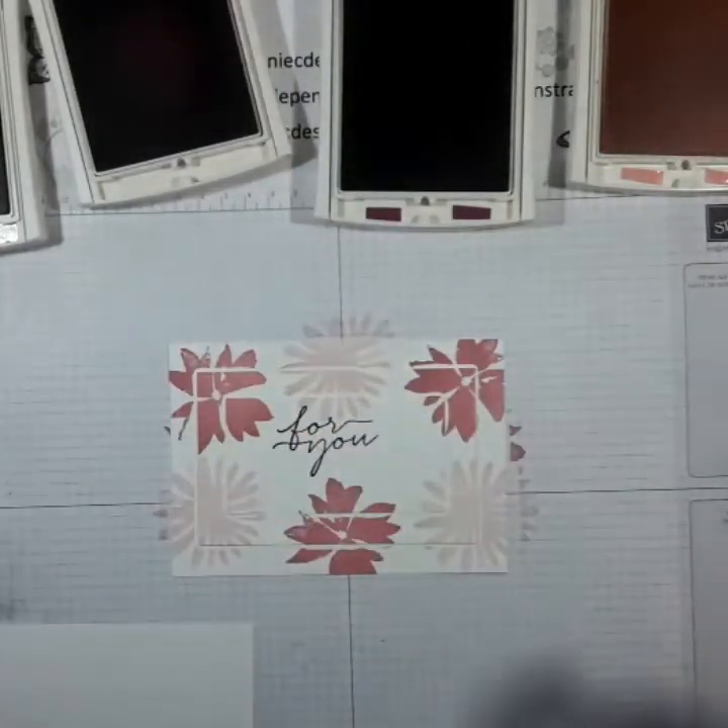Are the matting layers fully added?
No.